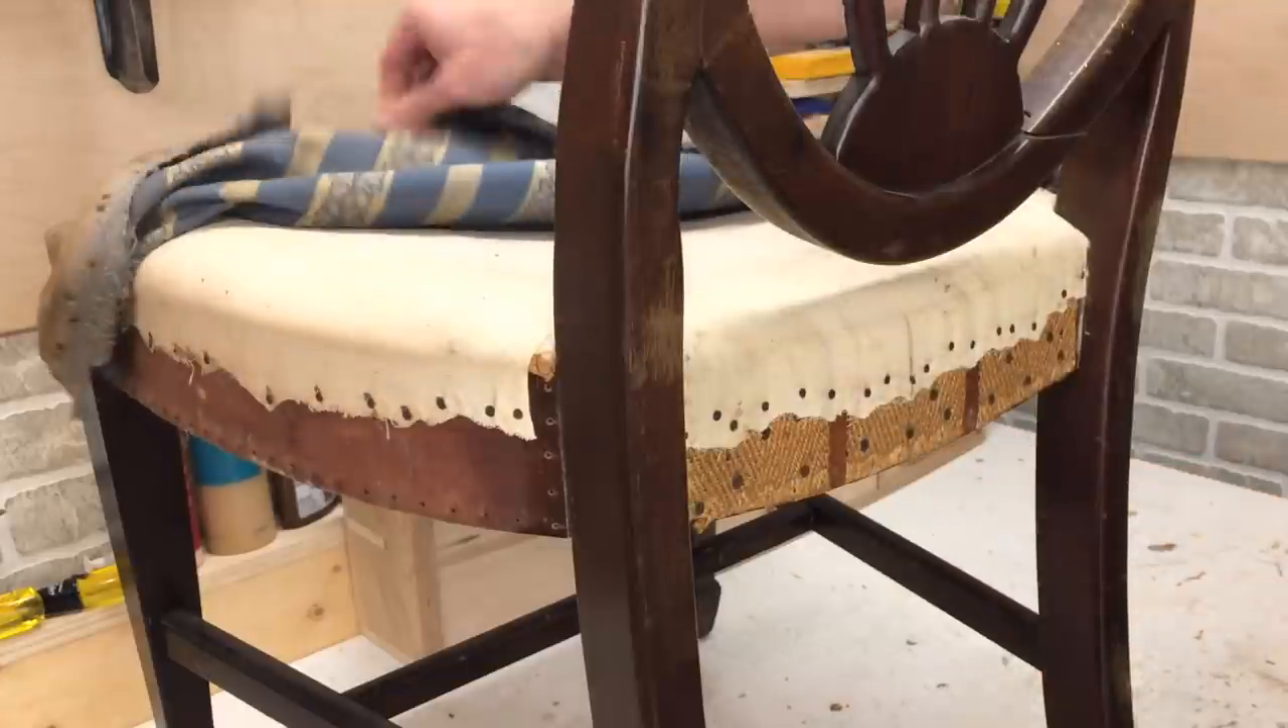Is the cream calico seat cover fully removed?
No.